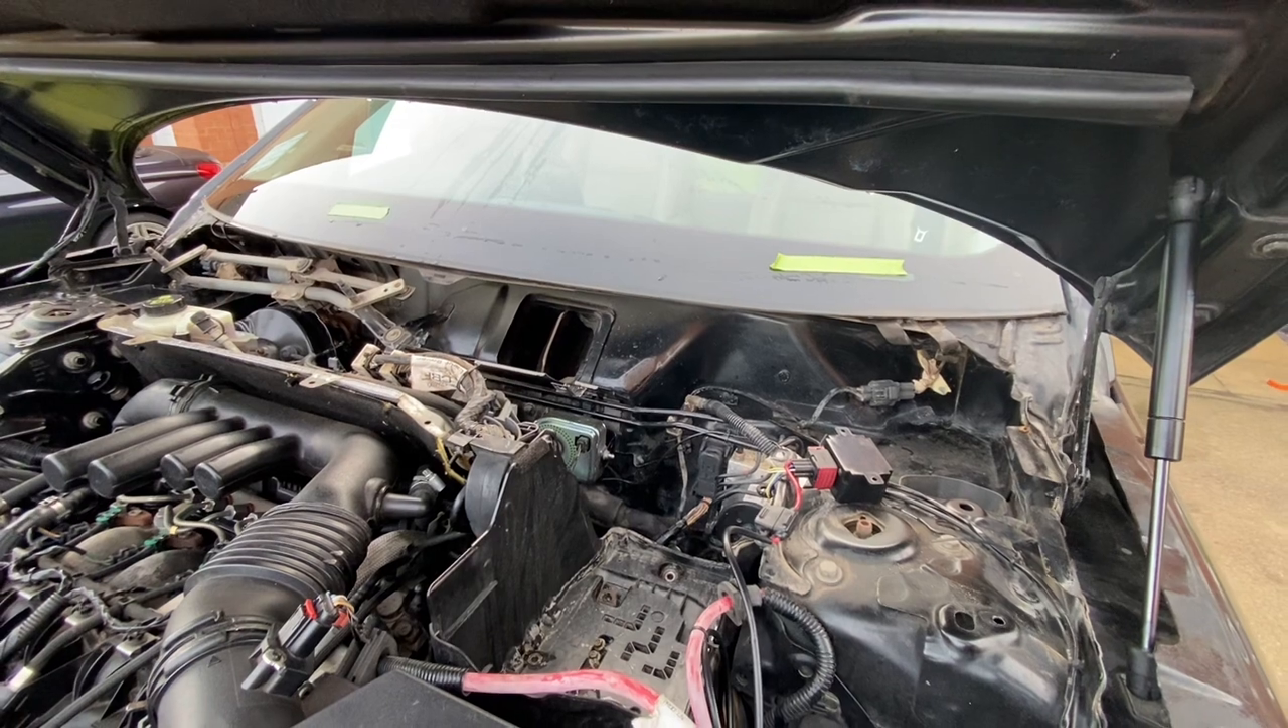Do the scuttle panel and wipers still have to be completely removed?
No.